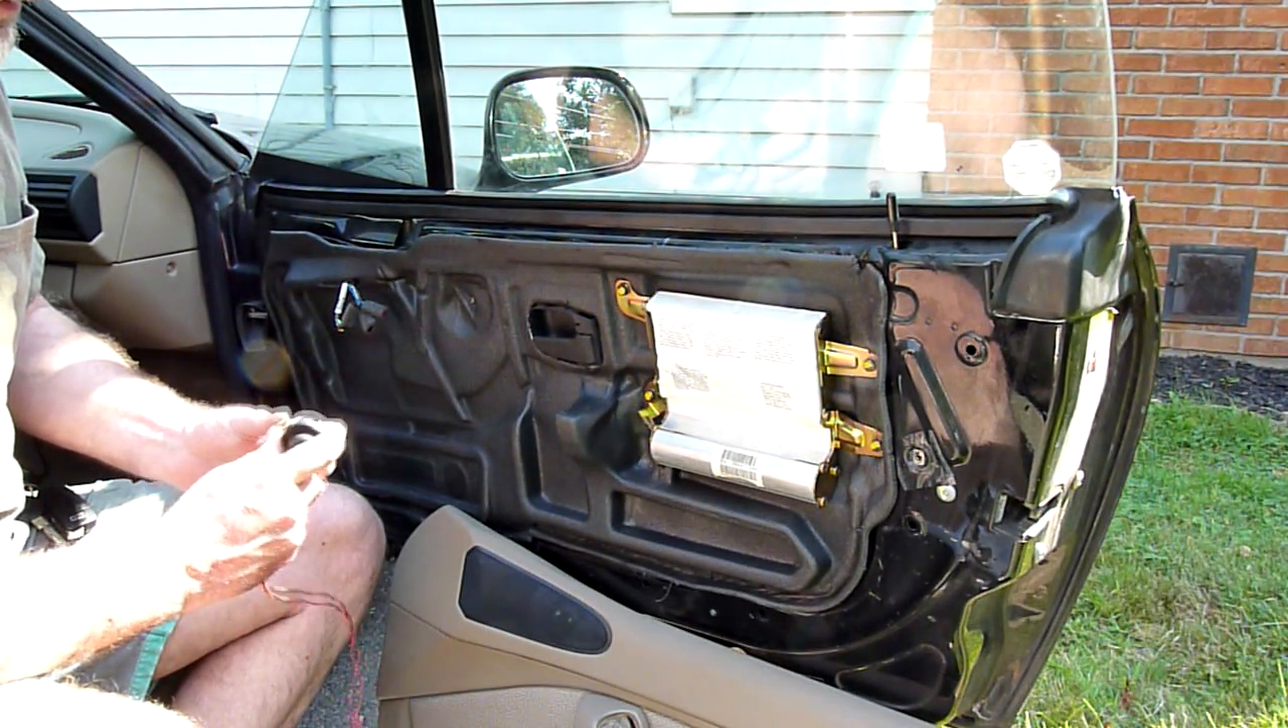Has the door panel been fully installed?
No.